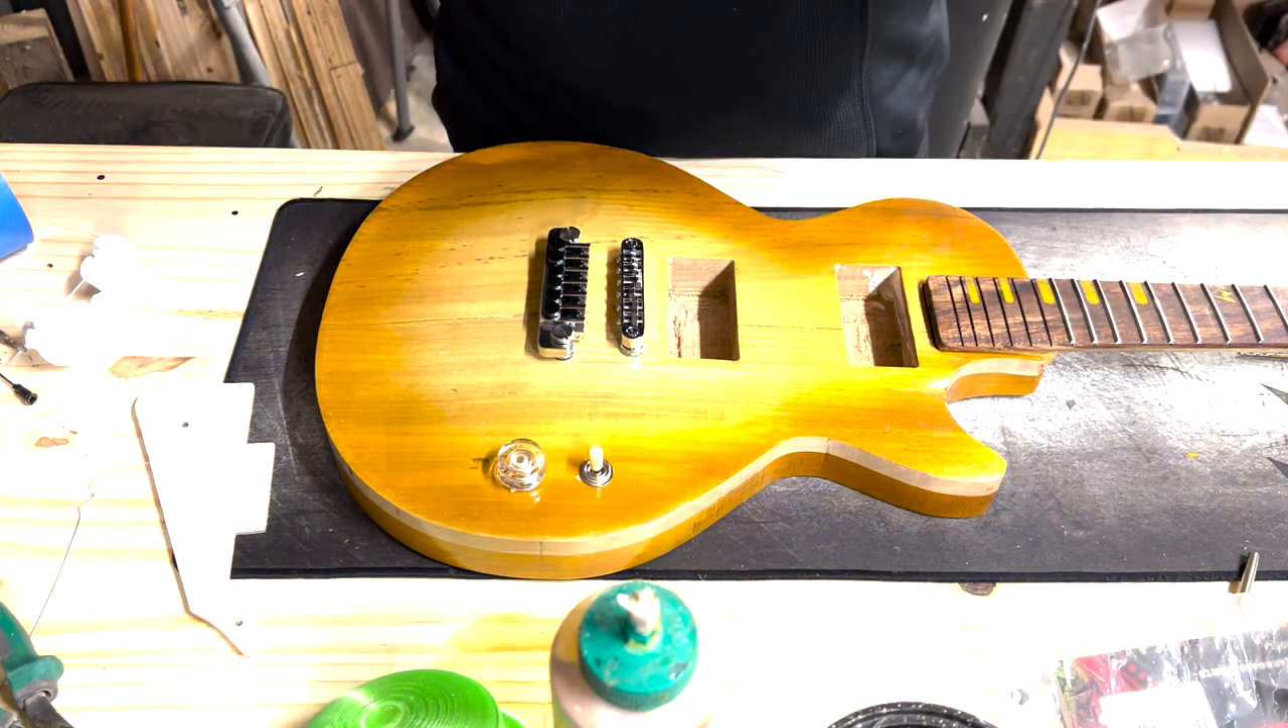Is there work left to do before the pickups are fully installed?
Yes.